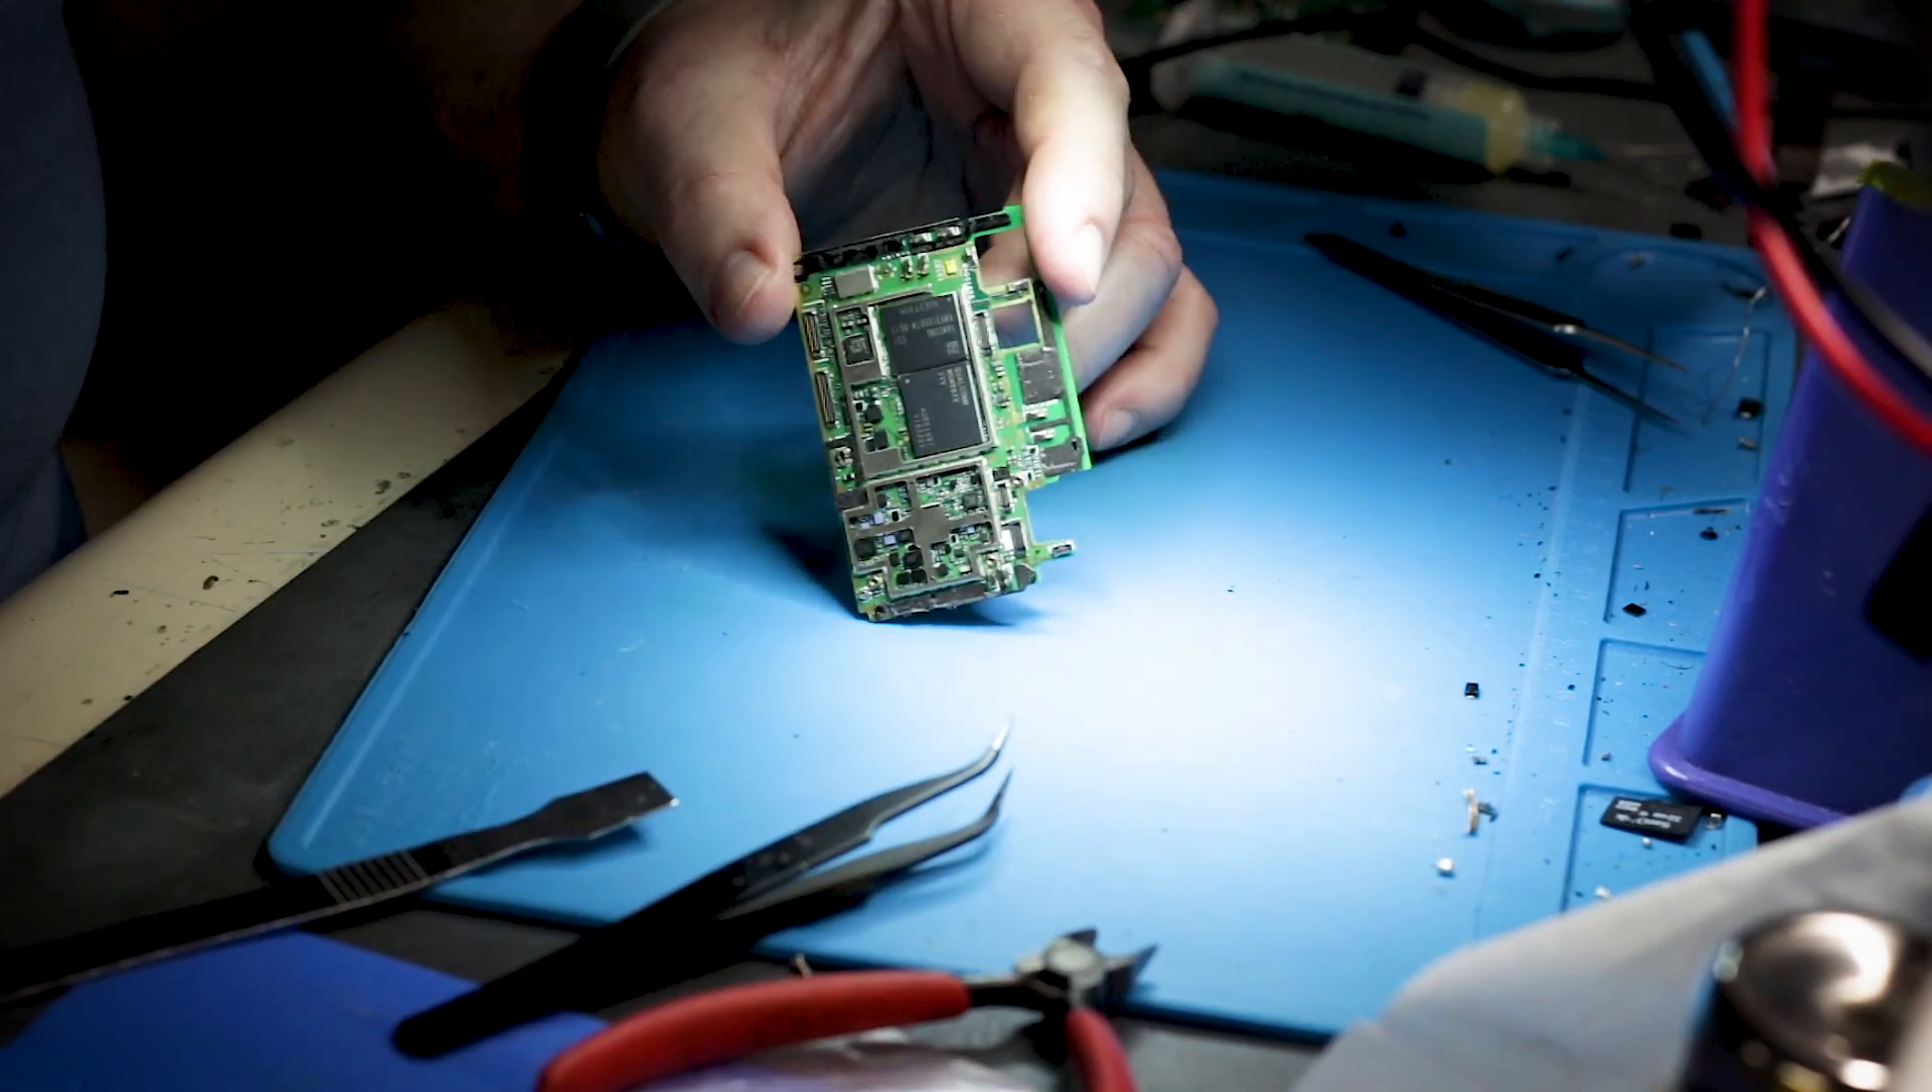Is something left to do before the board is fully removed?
No.